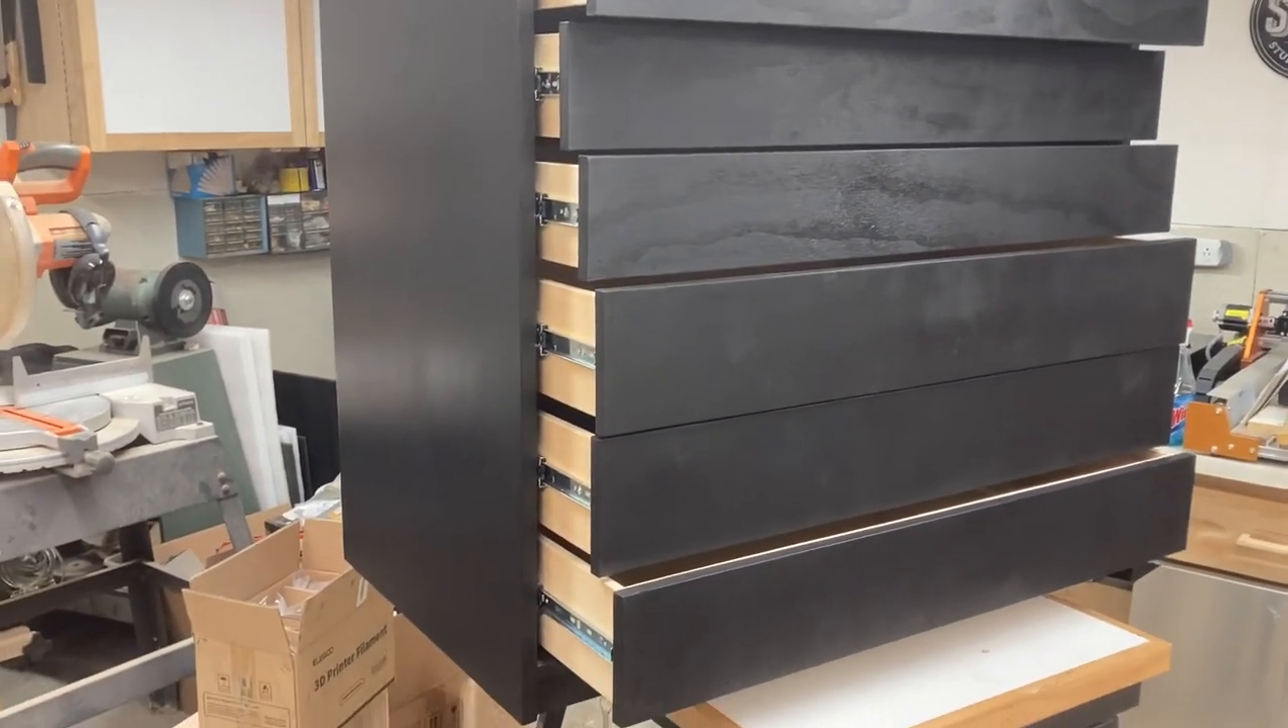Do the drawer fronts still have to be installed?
No.